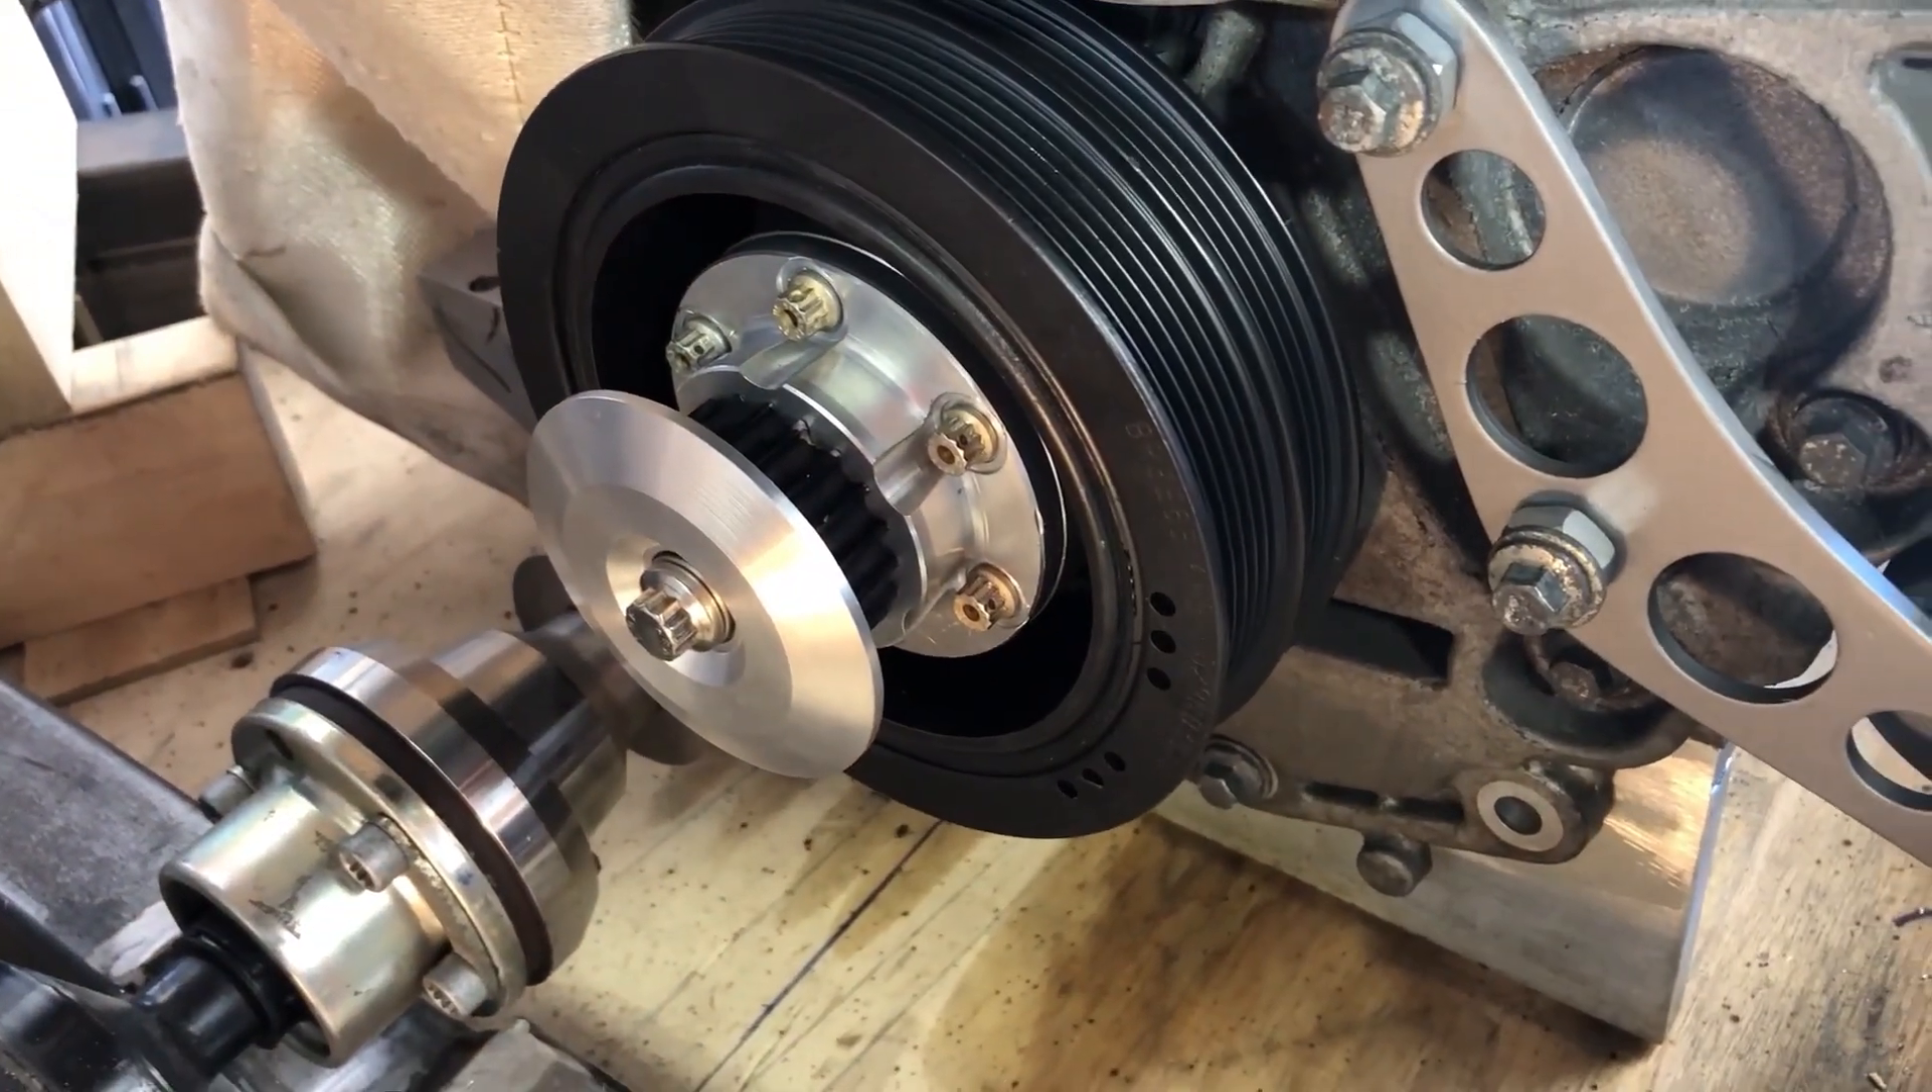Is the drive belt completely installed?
No.